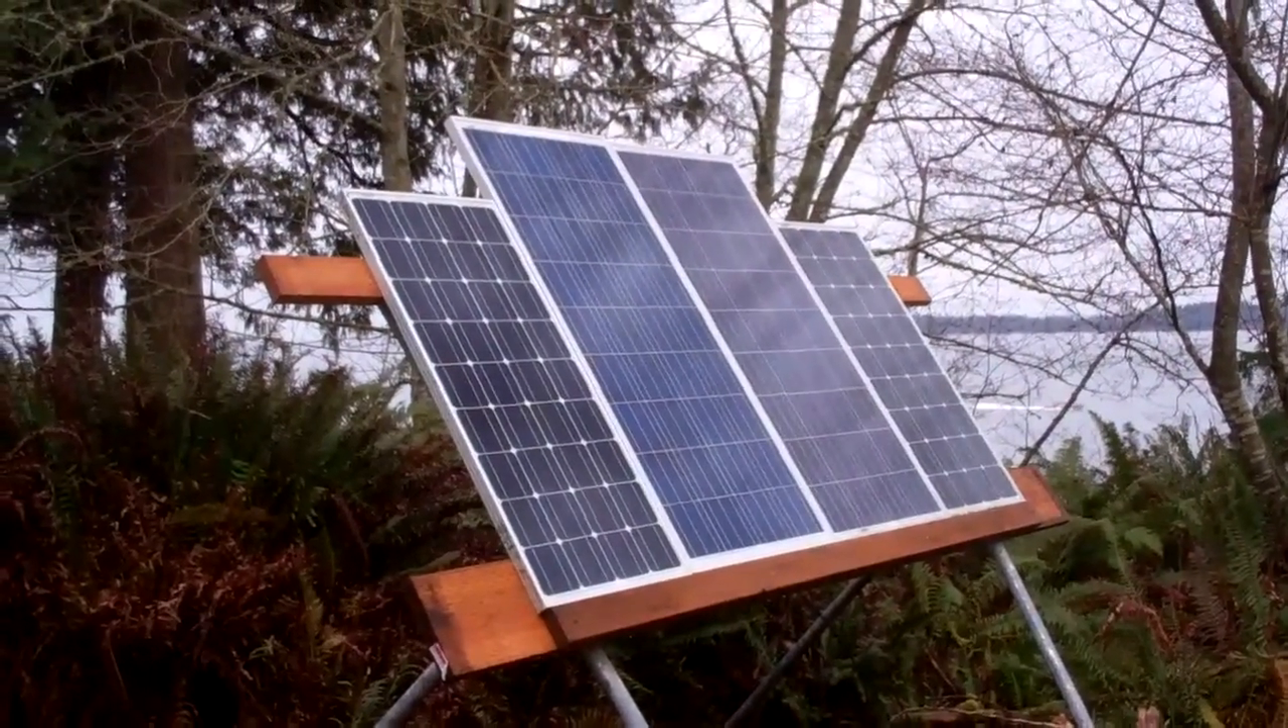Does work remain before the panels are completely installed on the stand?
No.